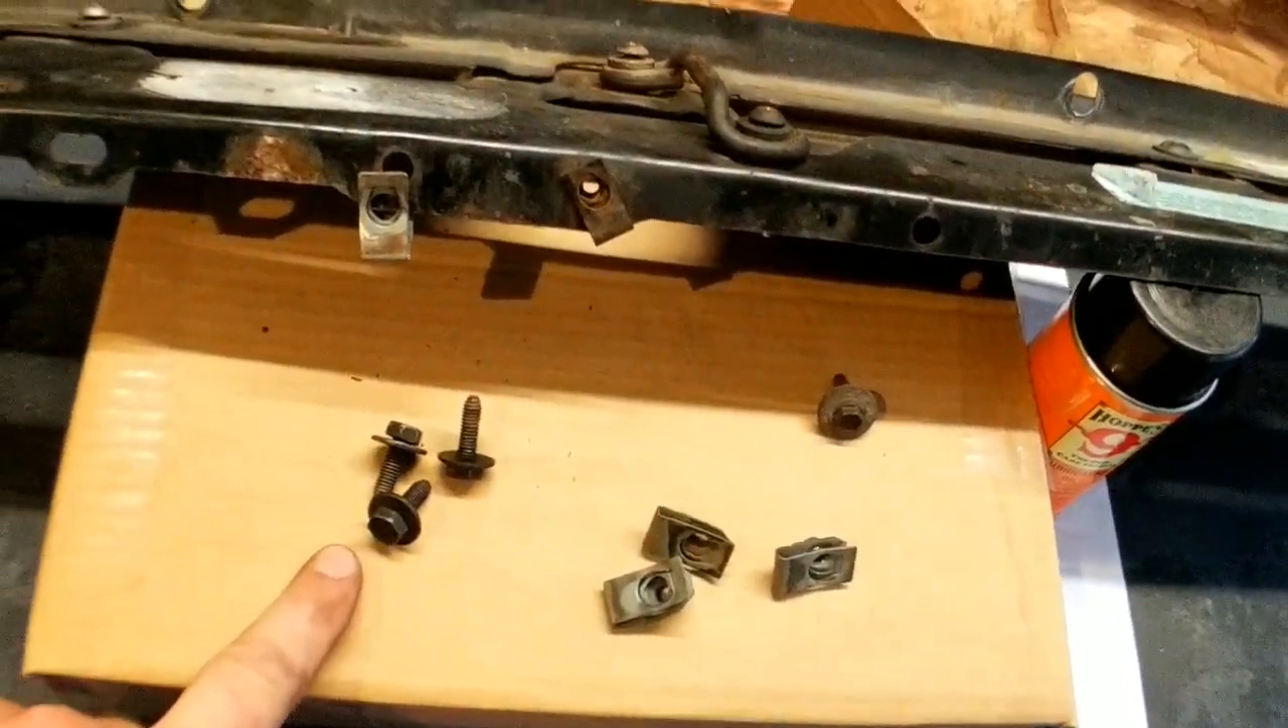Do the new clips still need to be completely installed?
Yes.